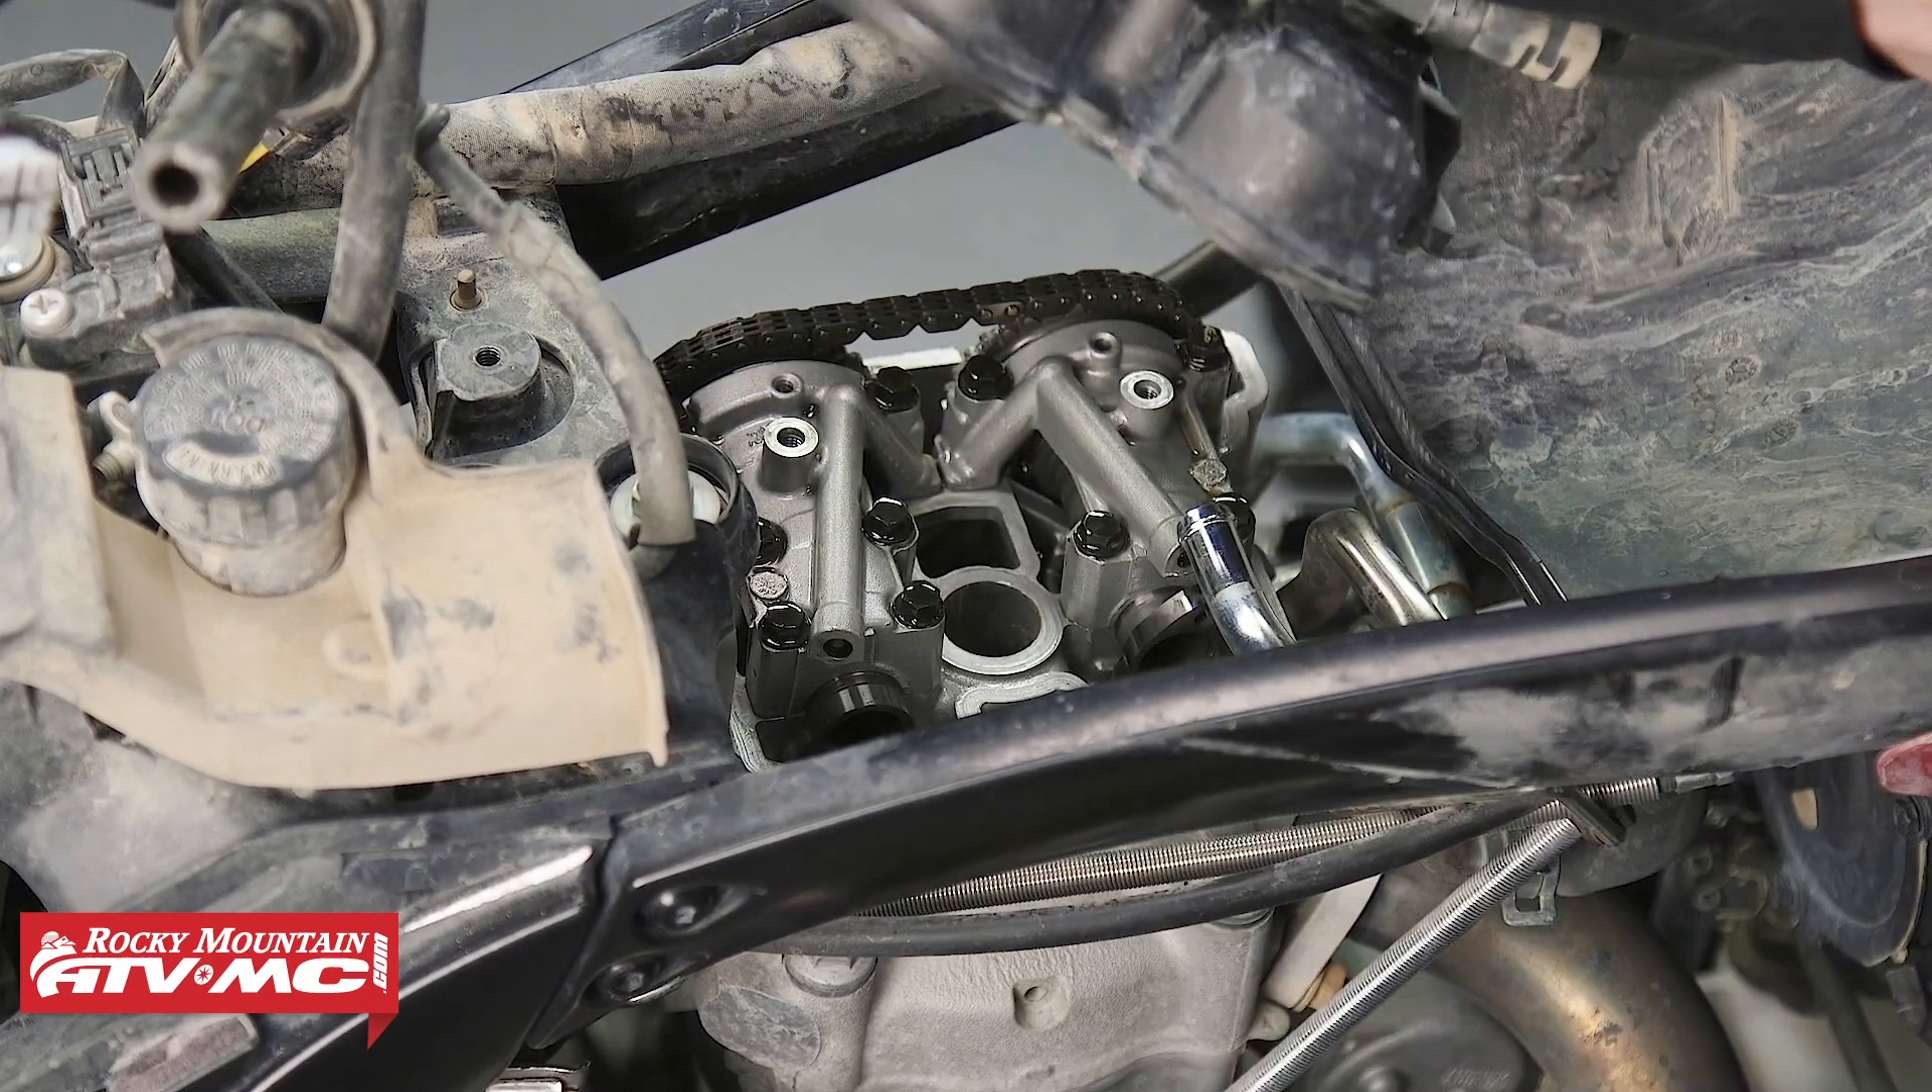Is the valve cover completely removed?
Yes.